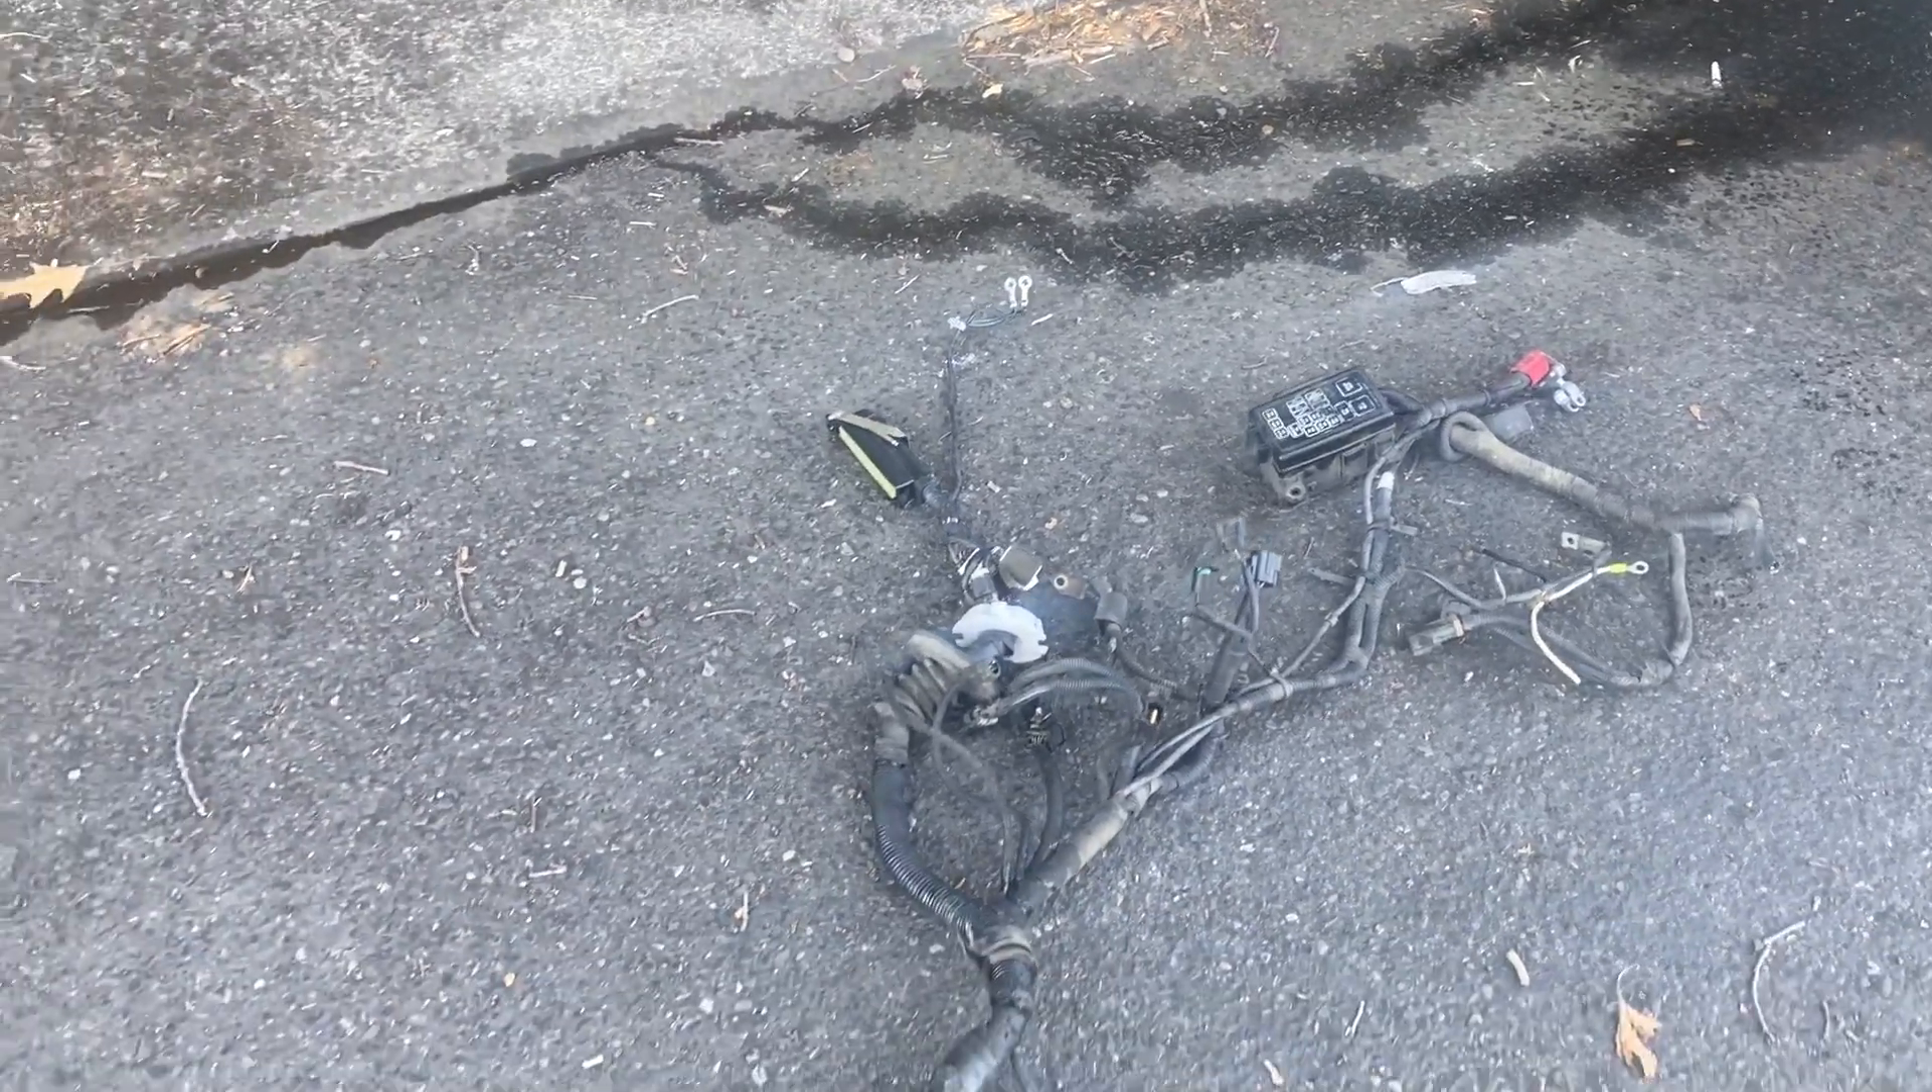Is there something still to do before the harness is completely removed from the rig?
No.